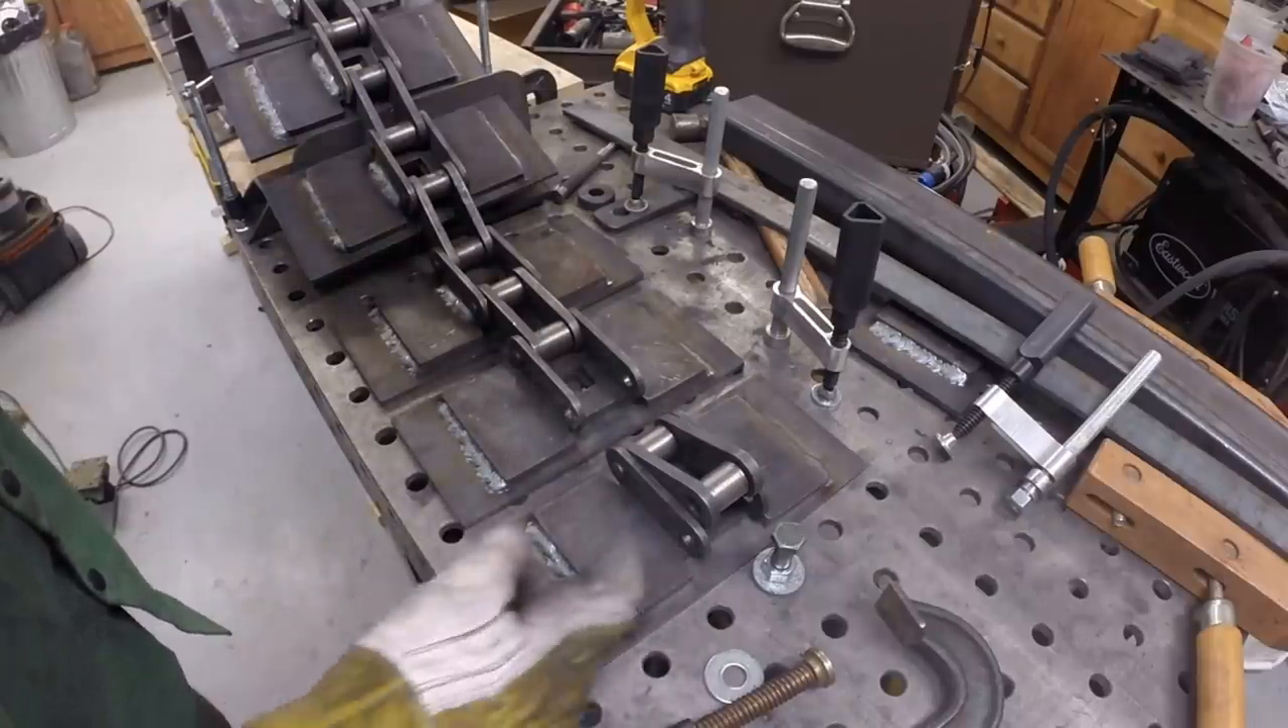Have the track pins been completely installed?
No.